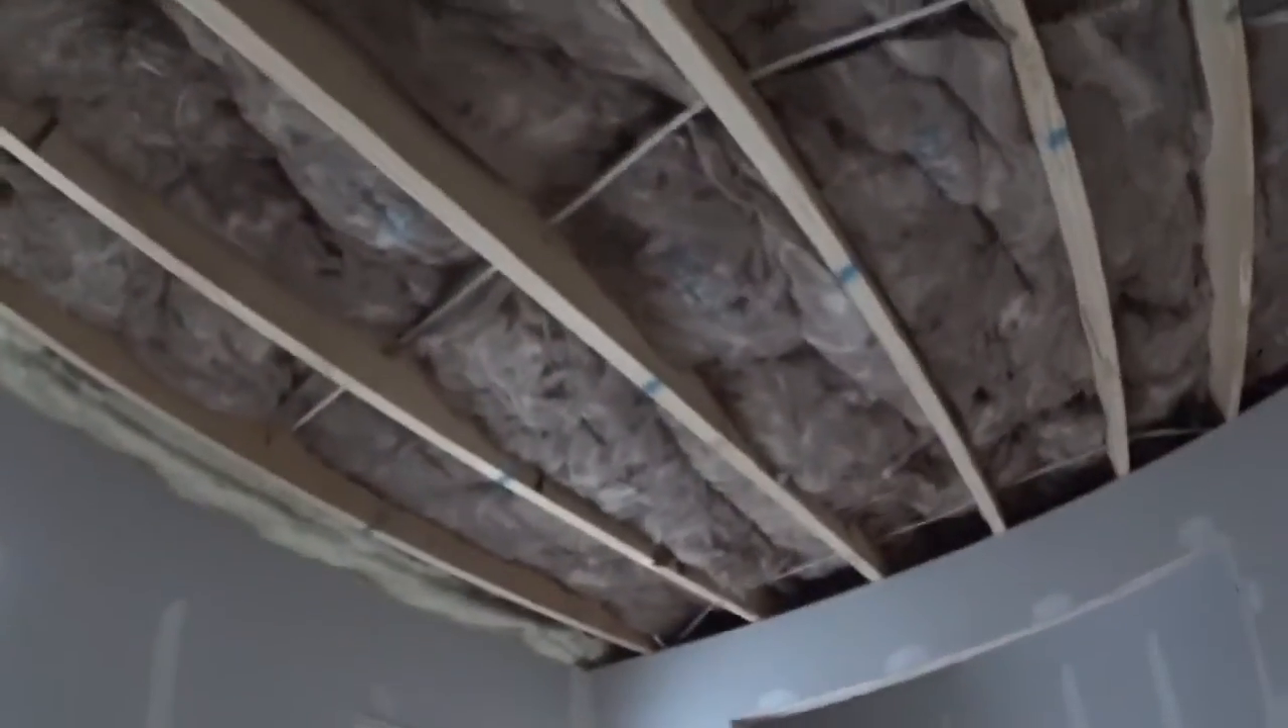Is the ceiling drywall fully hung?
No.